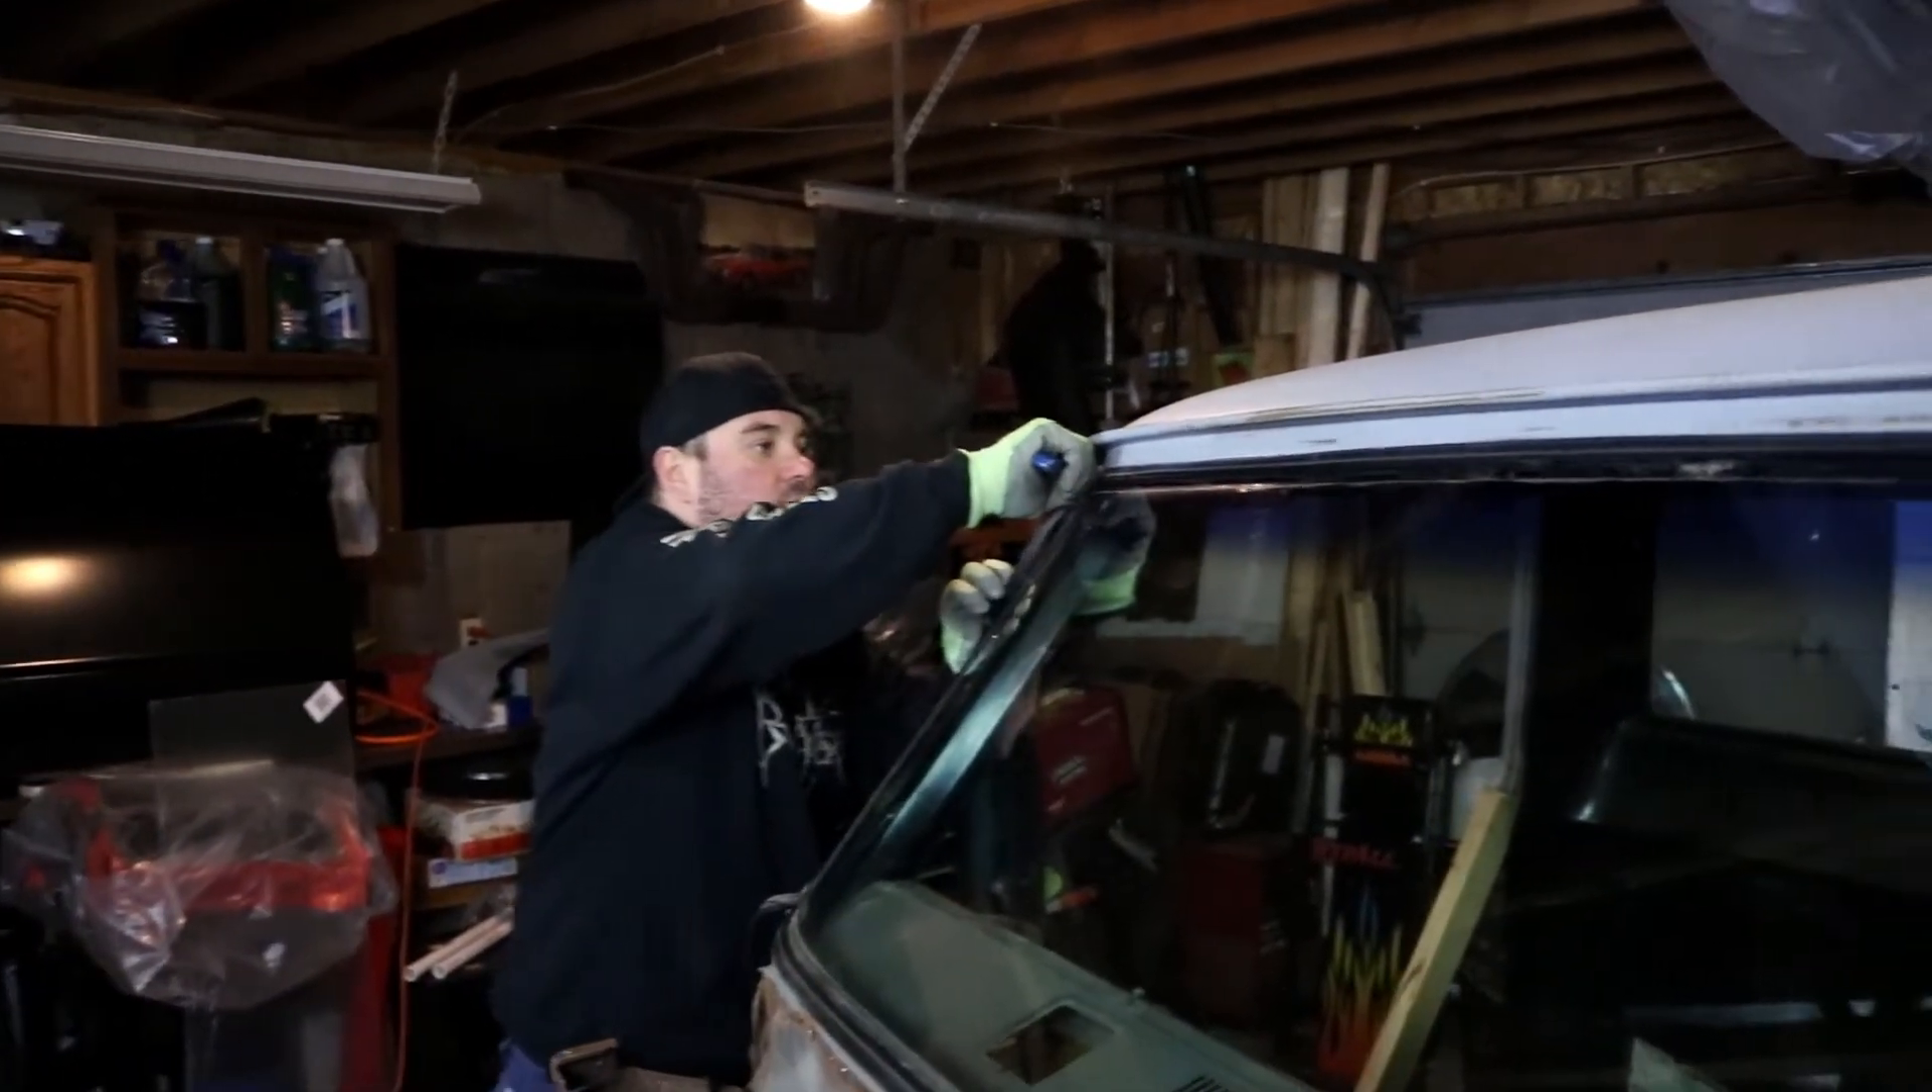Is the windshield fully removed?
No.